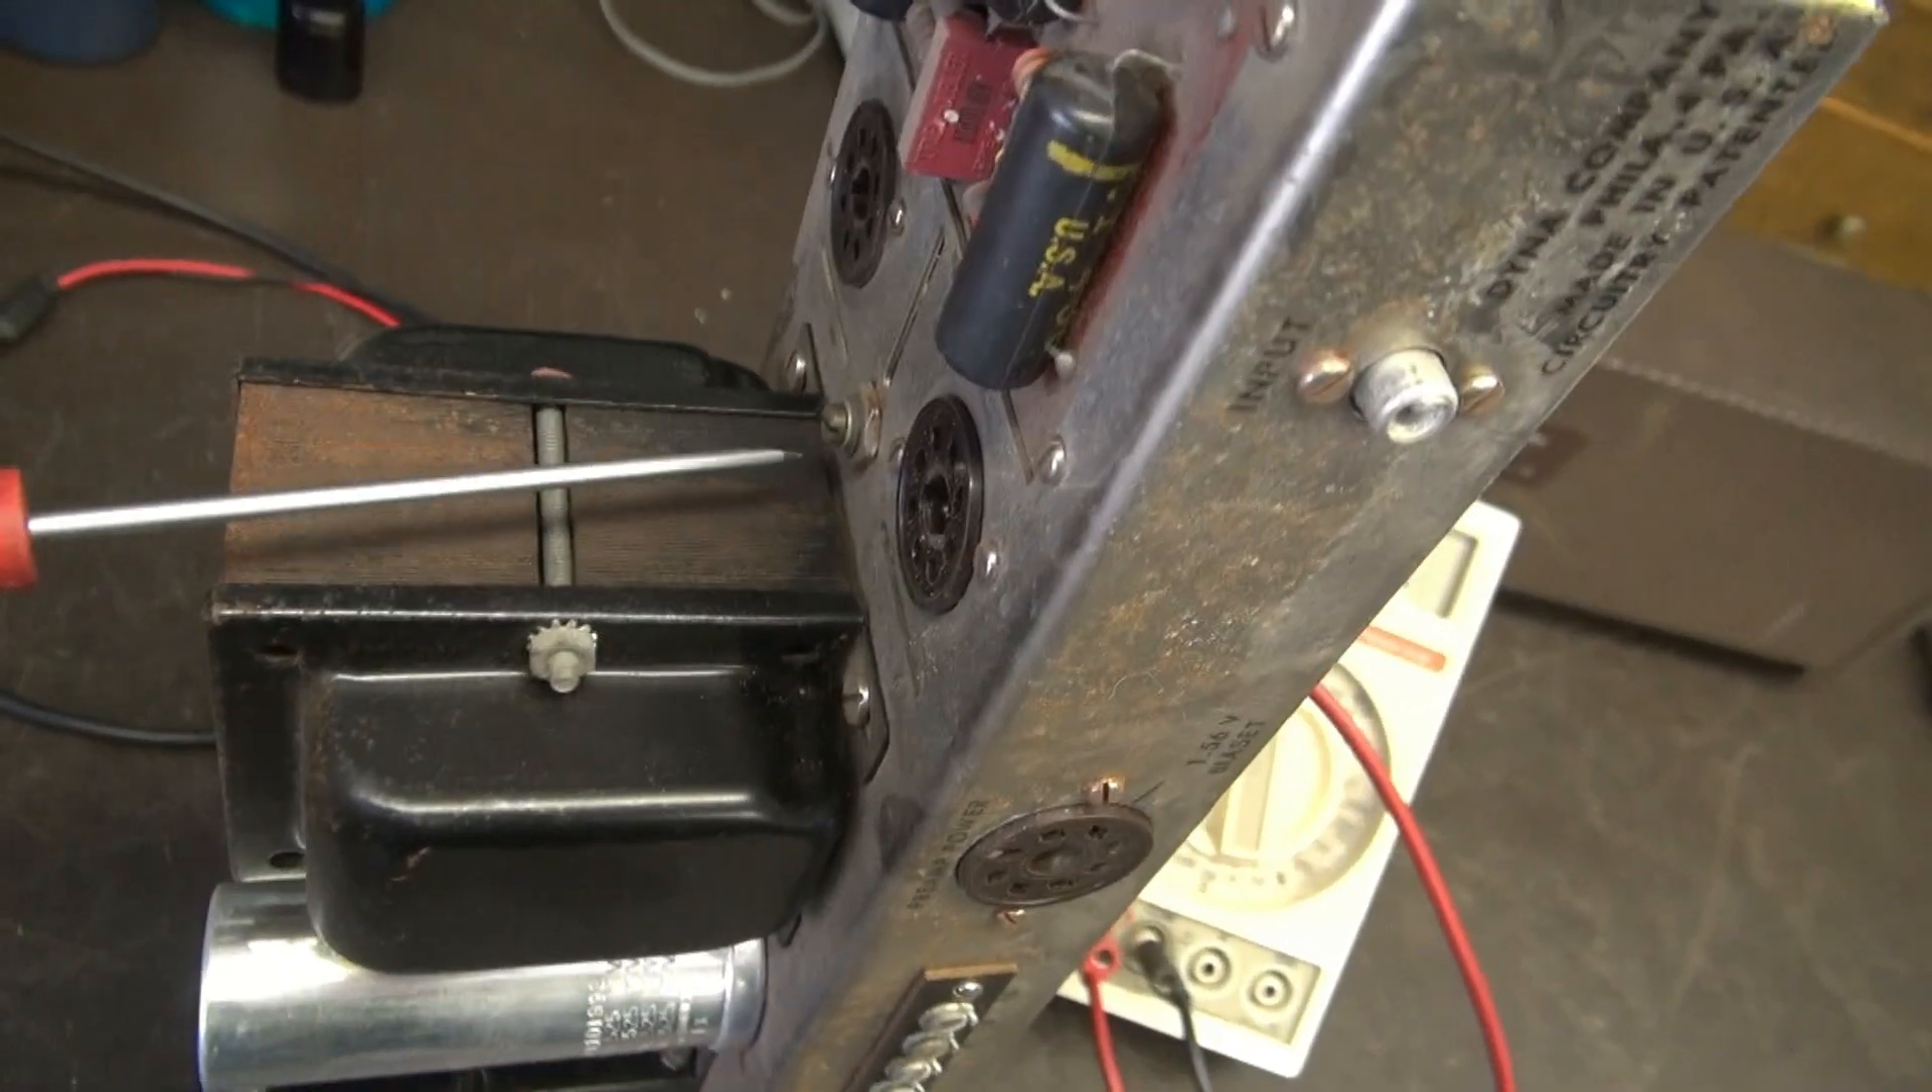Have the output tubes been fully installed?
No.